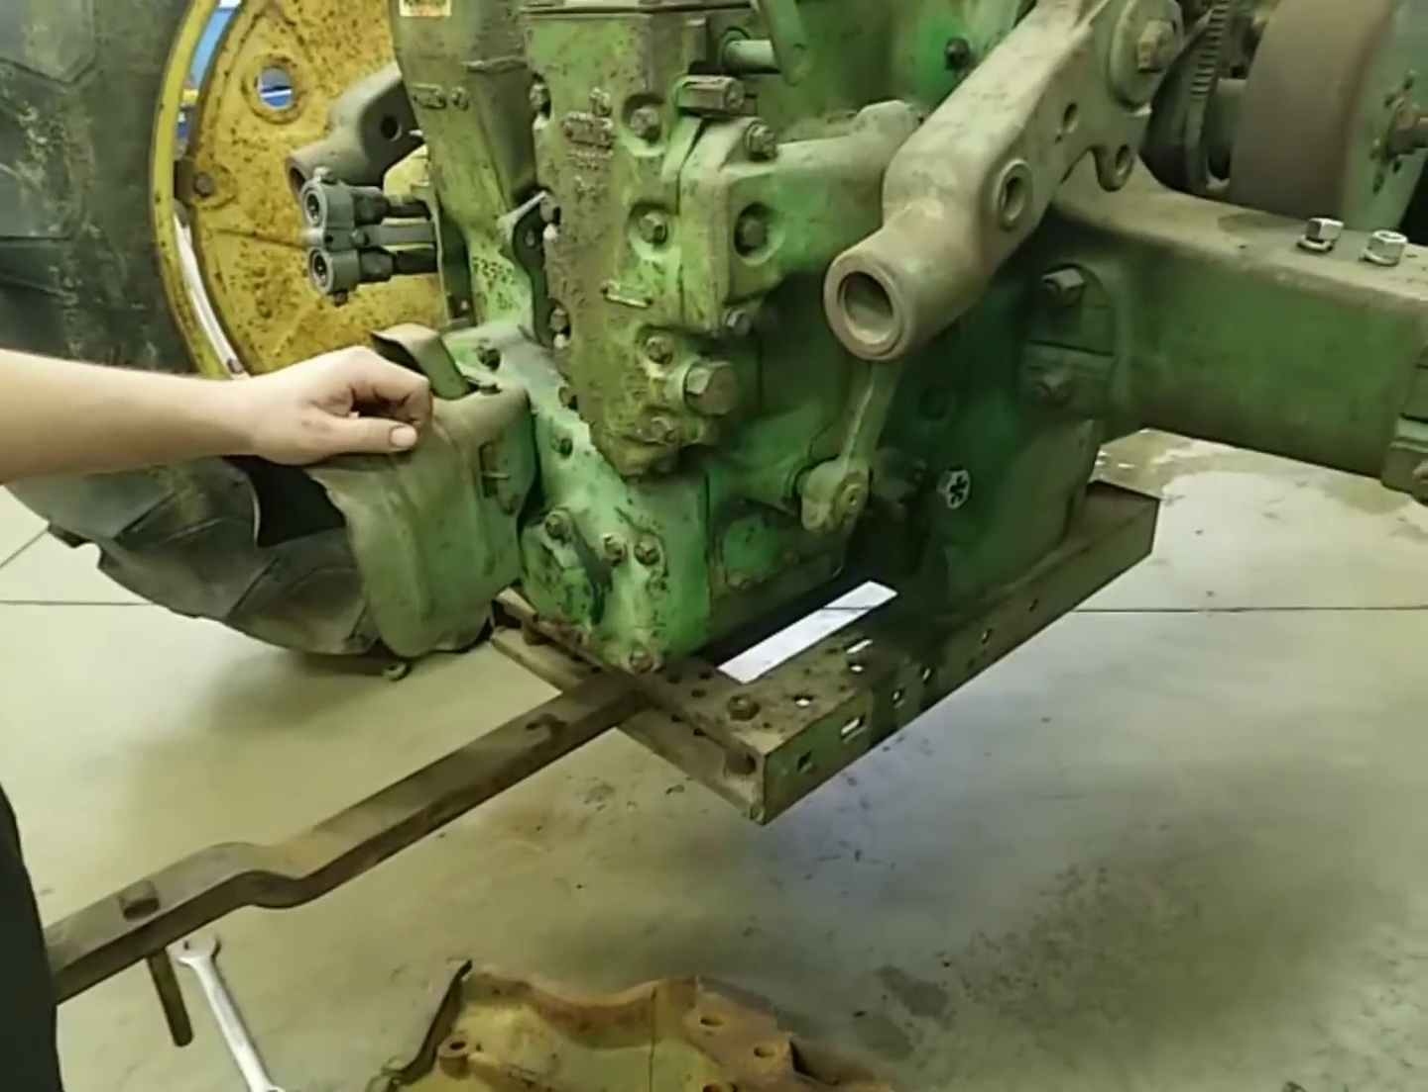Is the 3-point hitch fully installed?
No.